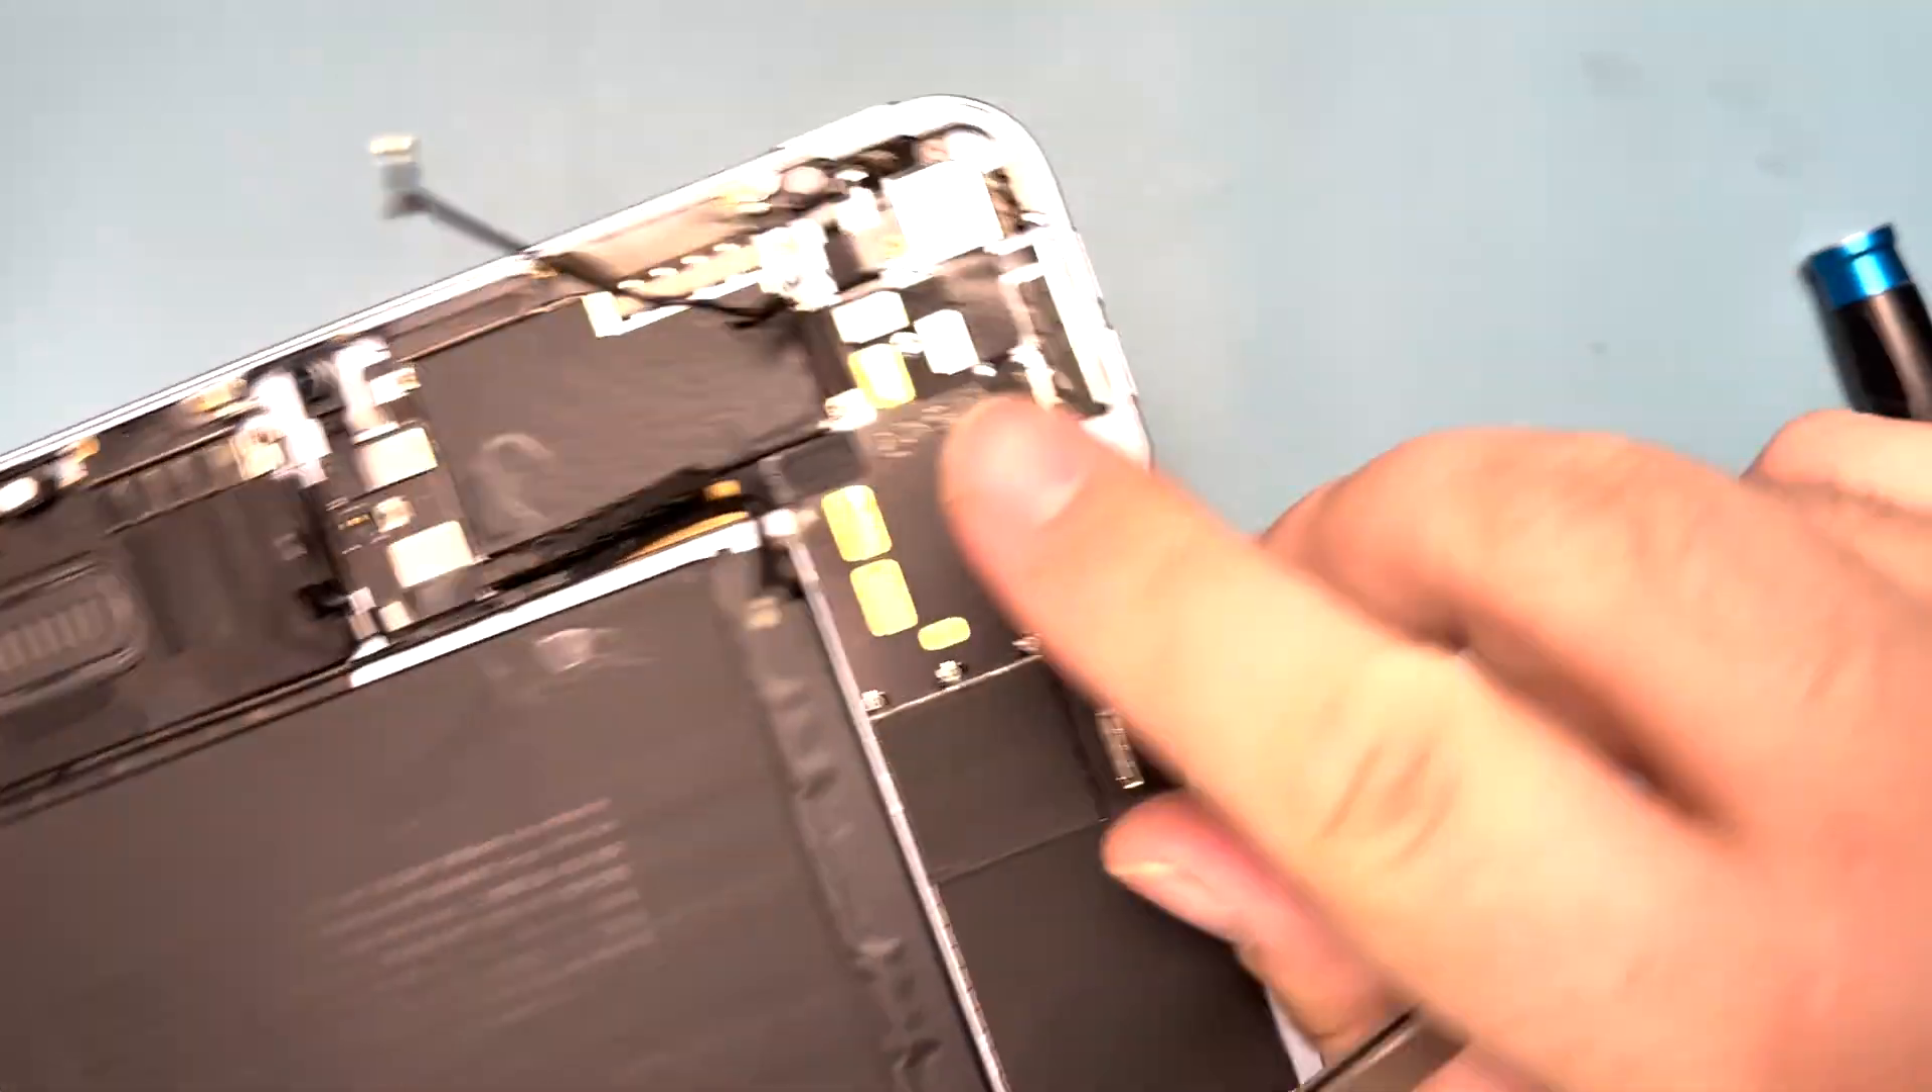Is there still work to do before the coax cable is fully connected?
Yes.